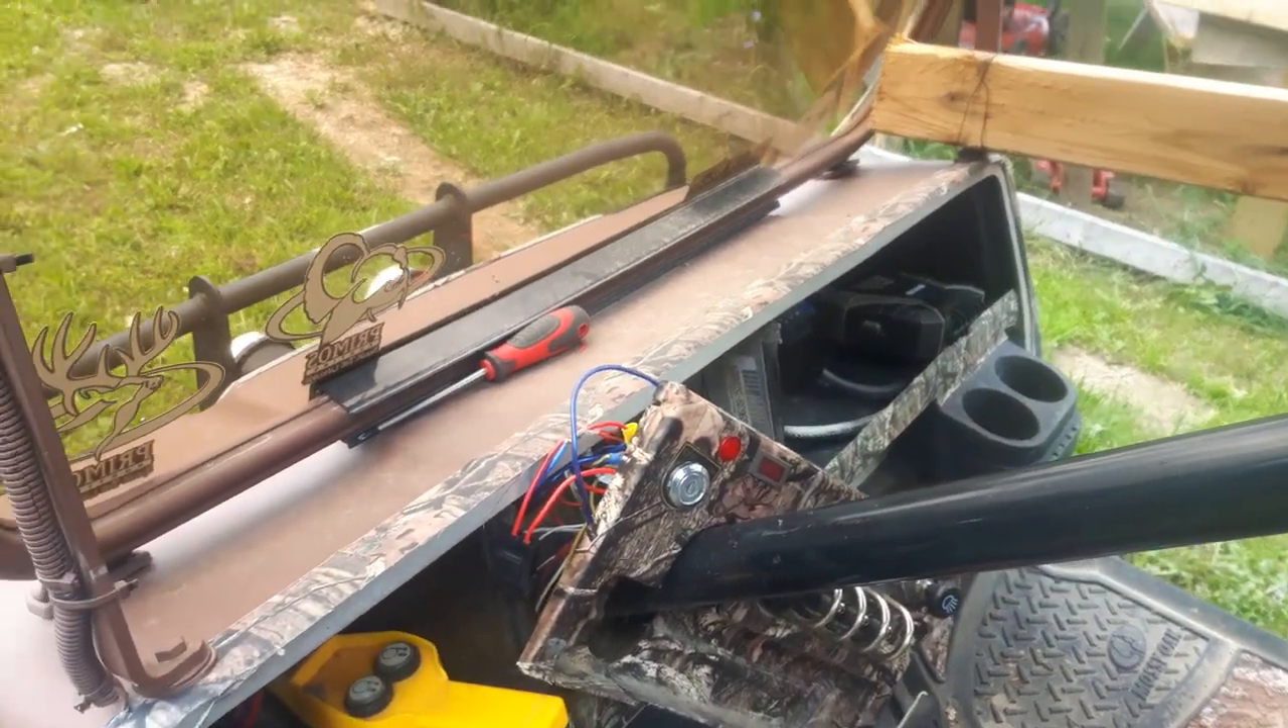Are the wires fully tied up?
No.